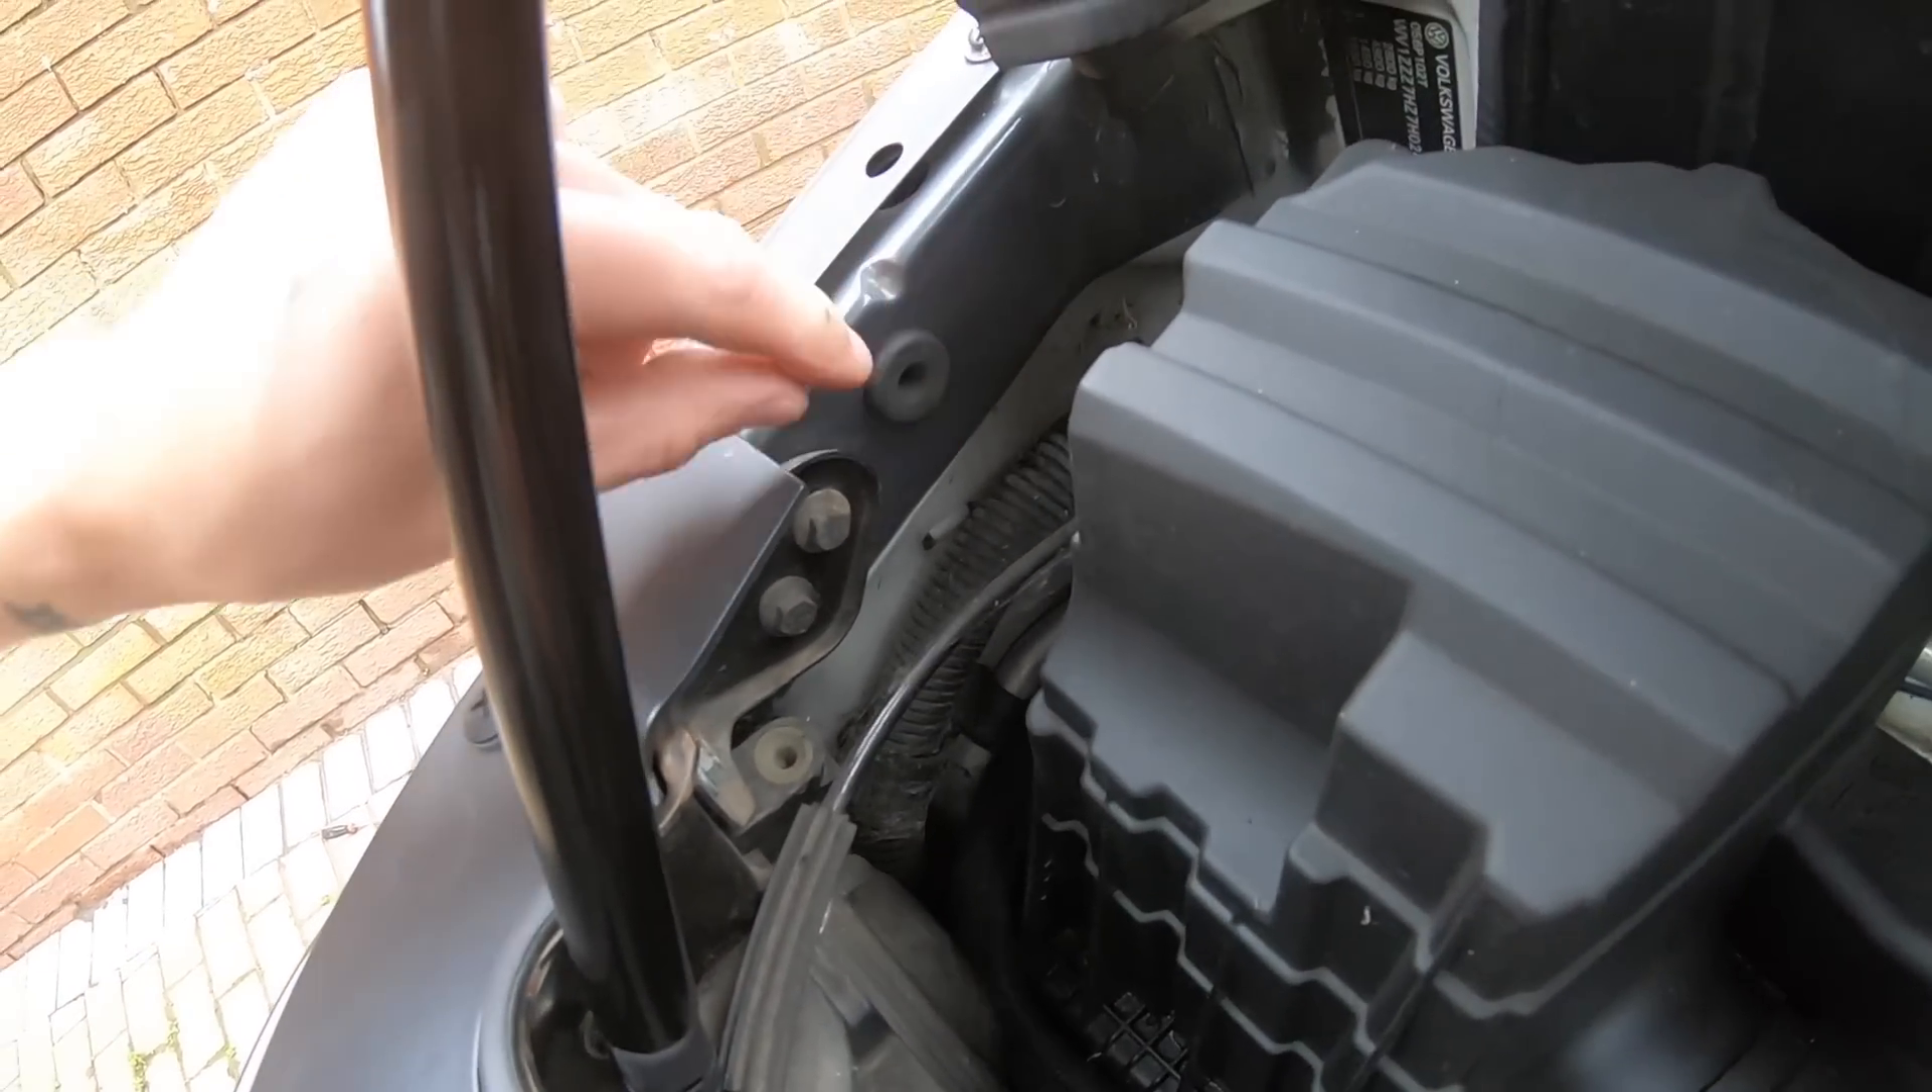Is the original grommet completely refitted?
Yes.